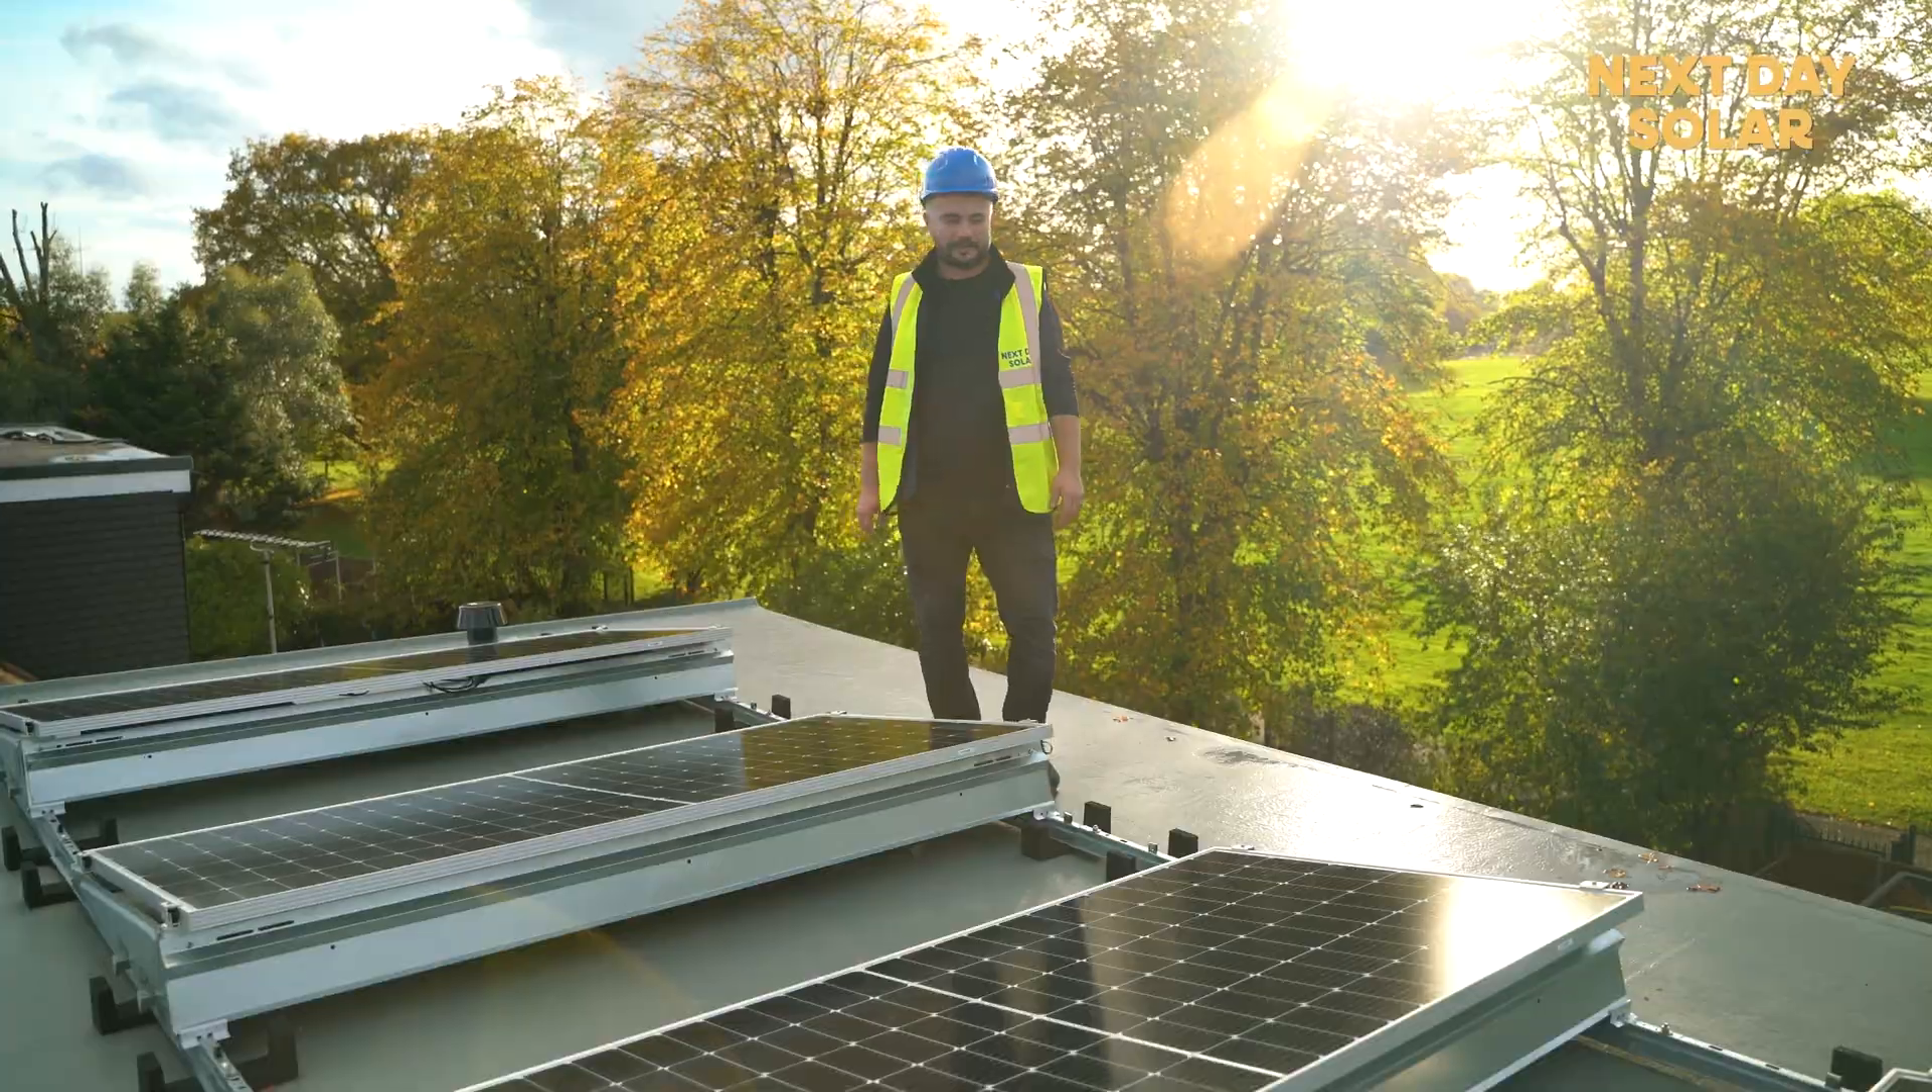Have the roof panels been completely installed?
Yes.